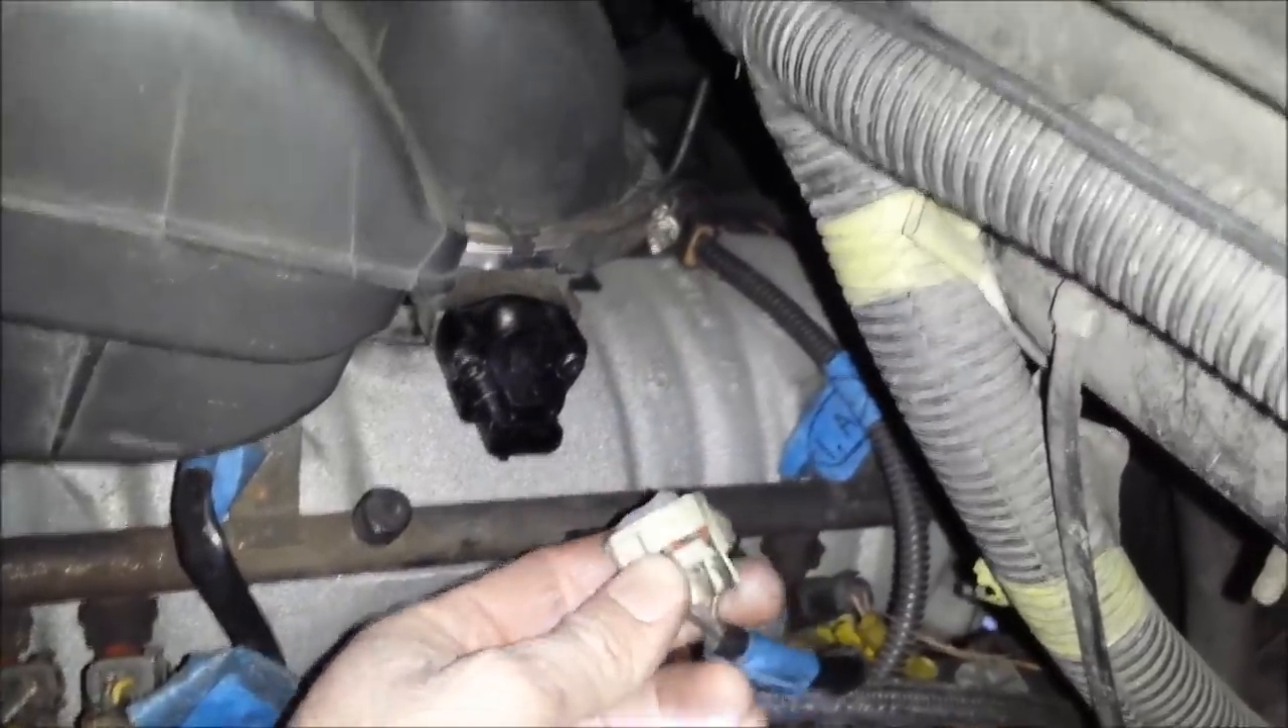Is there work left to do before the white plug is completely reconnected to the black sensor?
Yes.